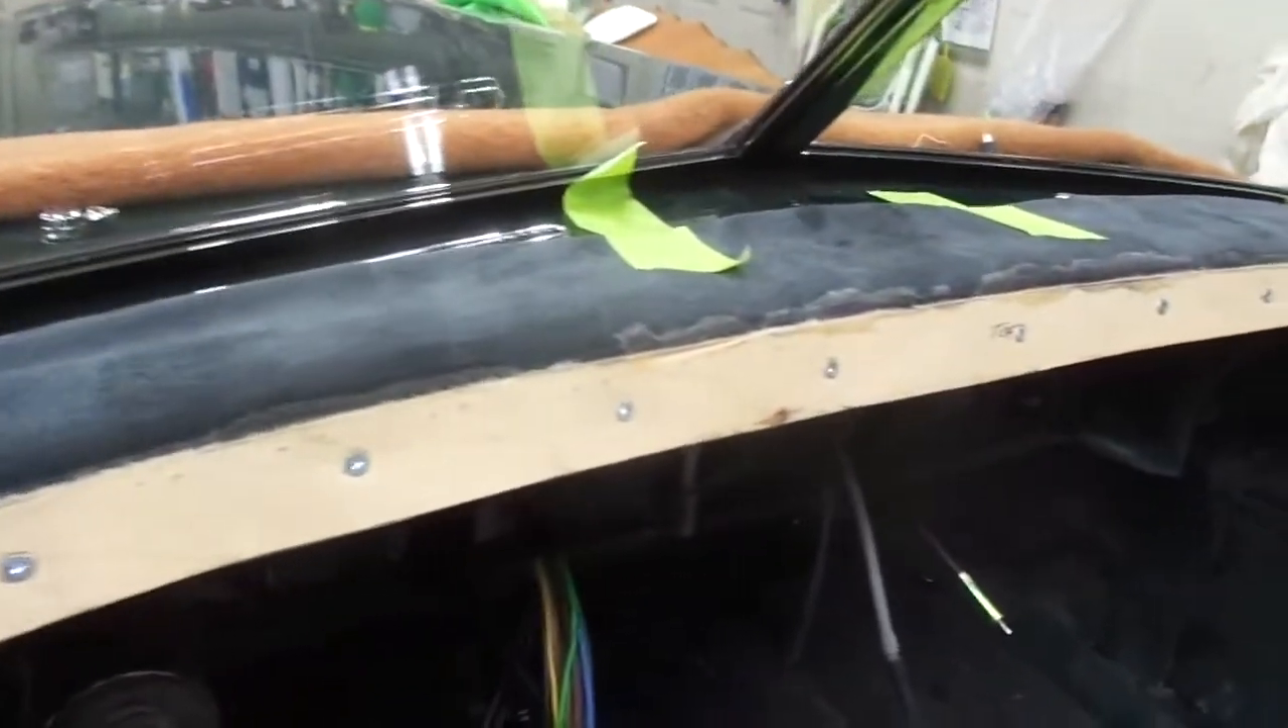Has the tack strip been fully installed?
Yes.